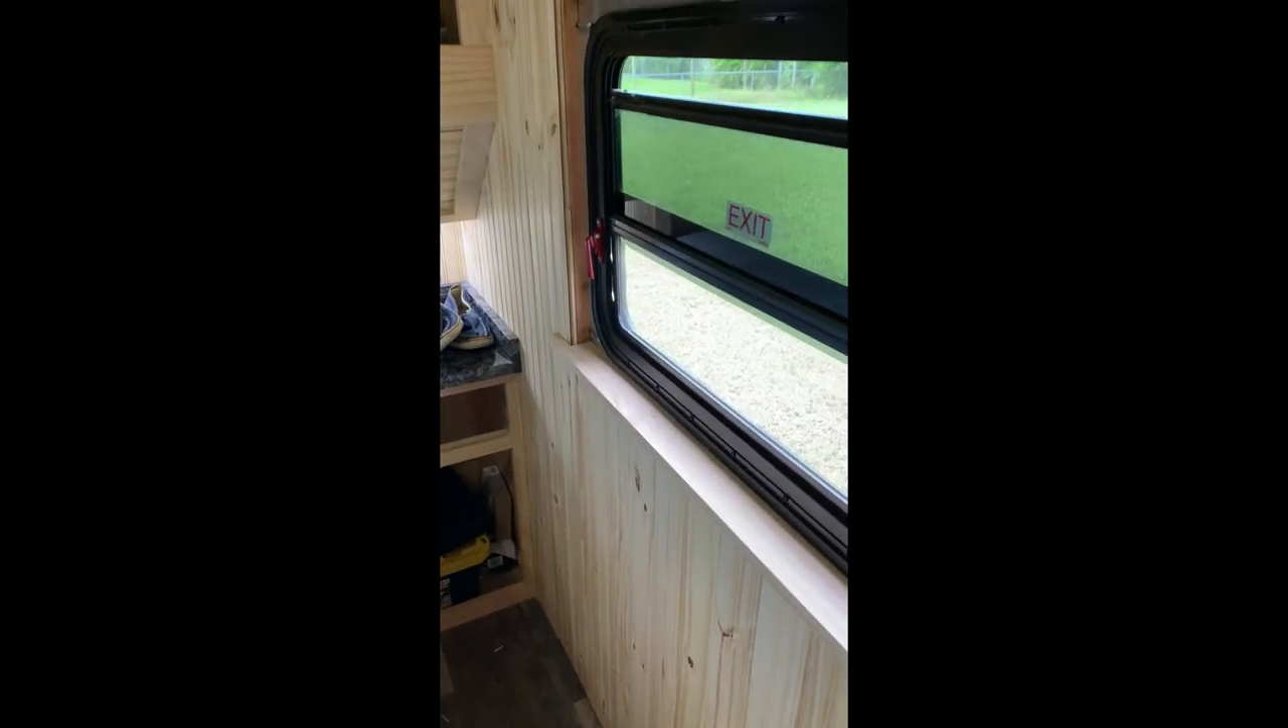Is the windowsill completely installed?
Yes.